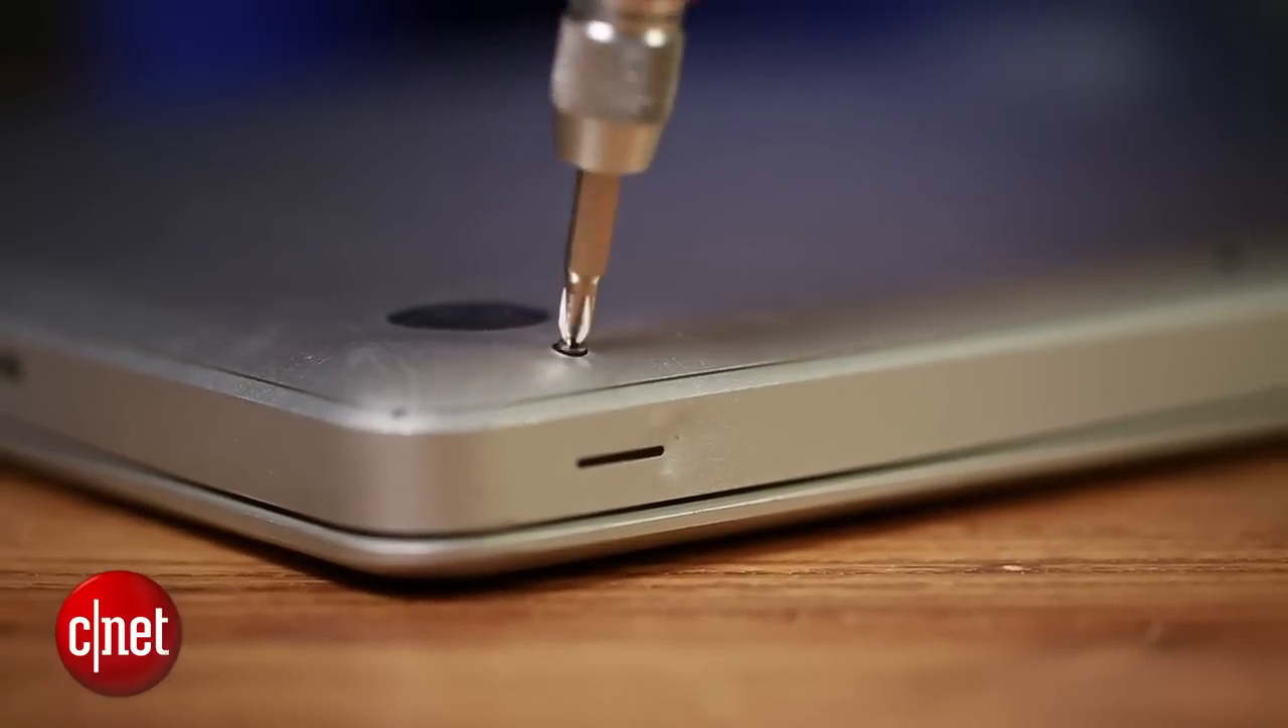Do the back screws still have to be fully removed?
Yes.